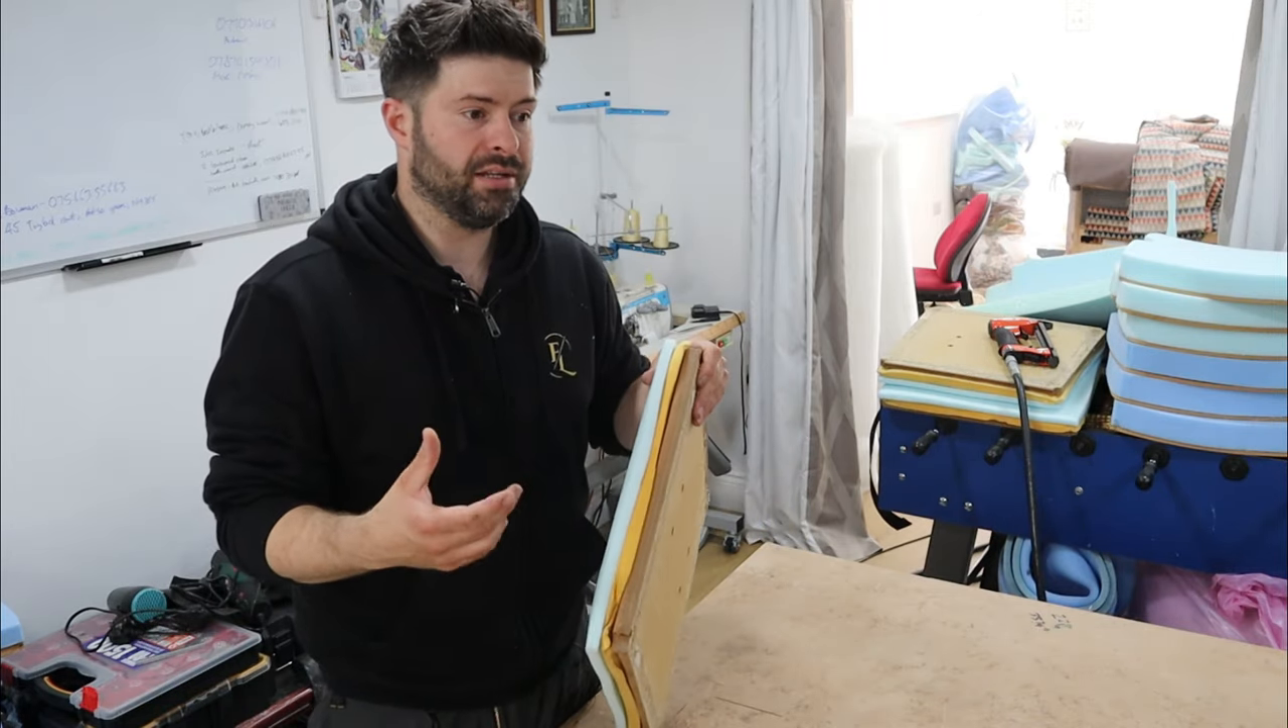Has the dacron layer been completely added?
No.